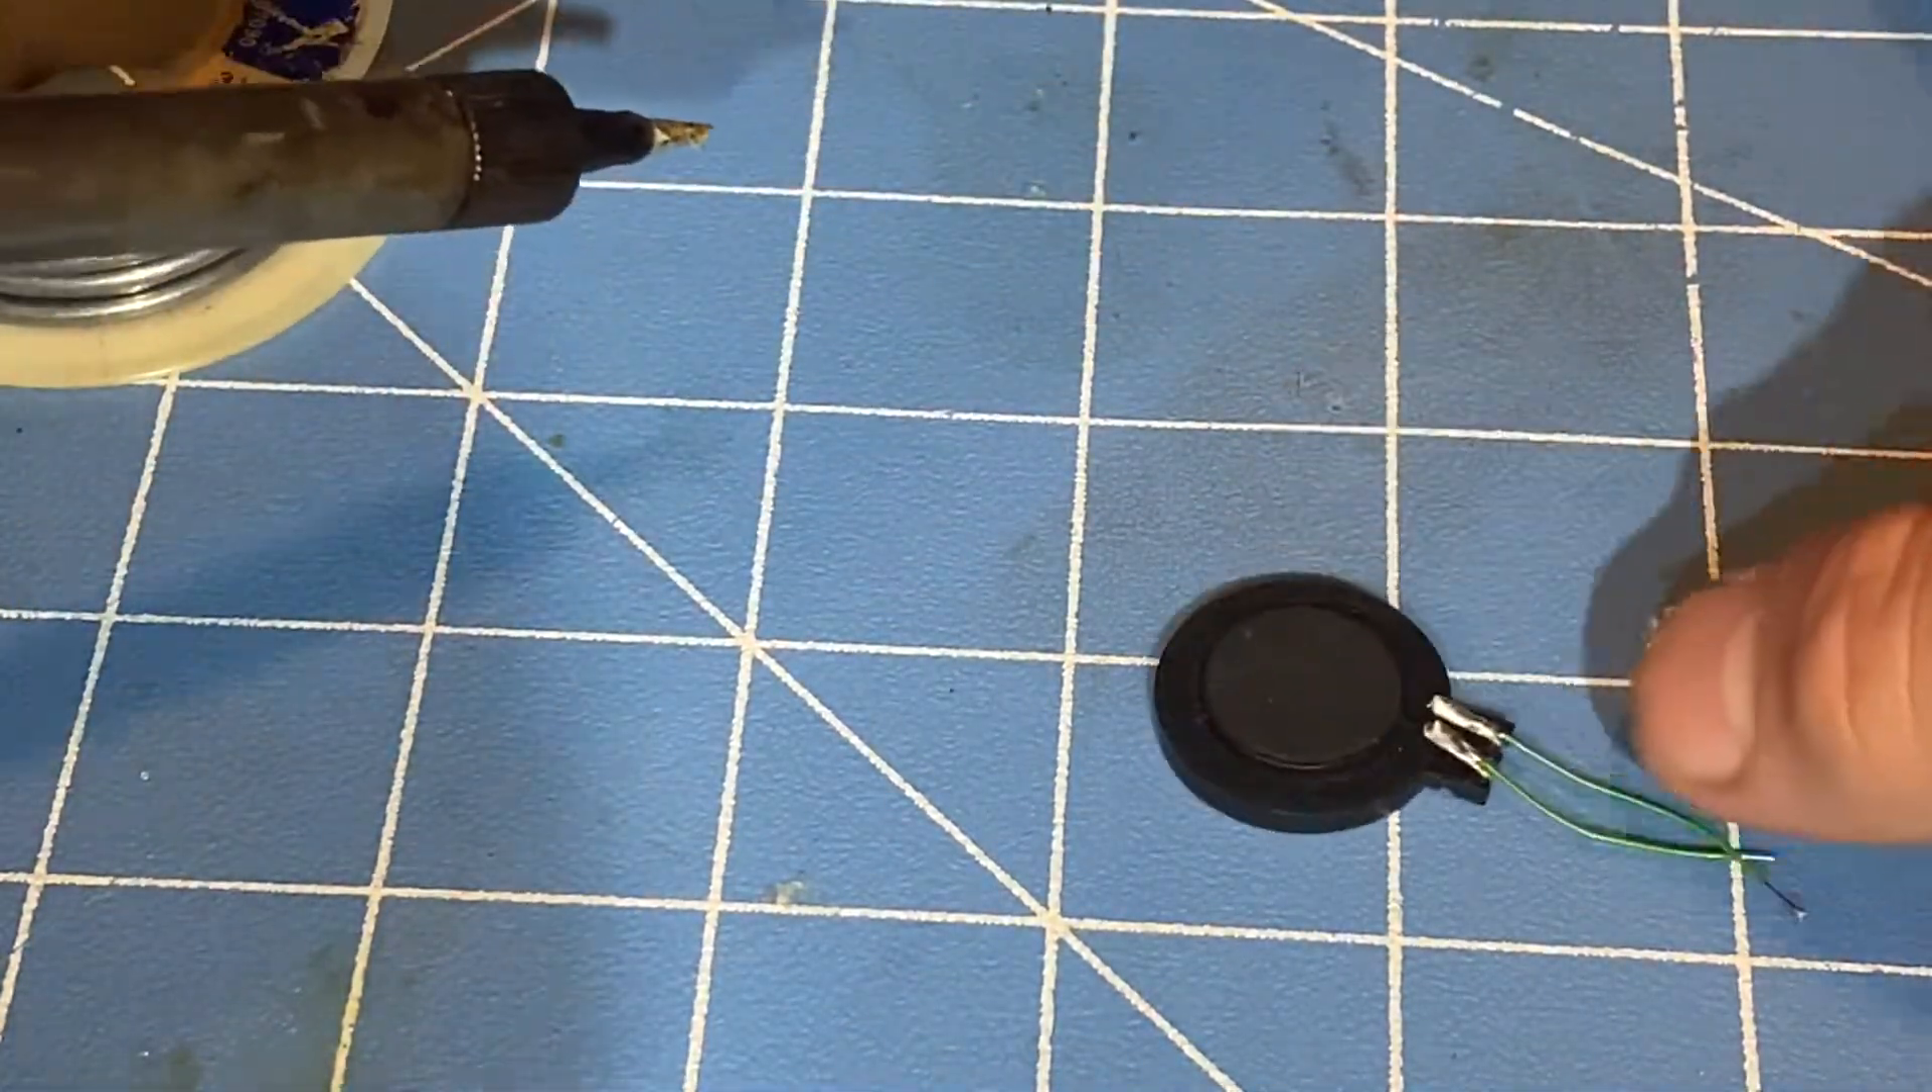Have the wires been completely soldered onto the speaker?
Yes.